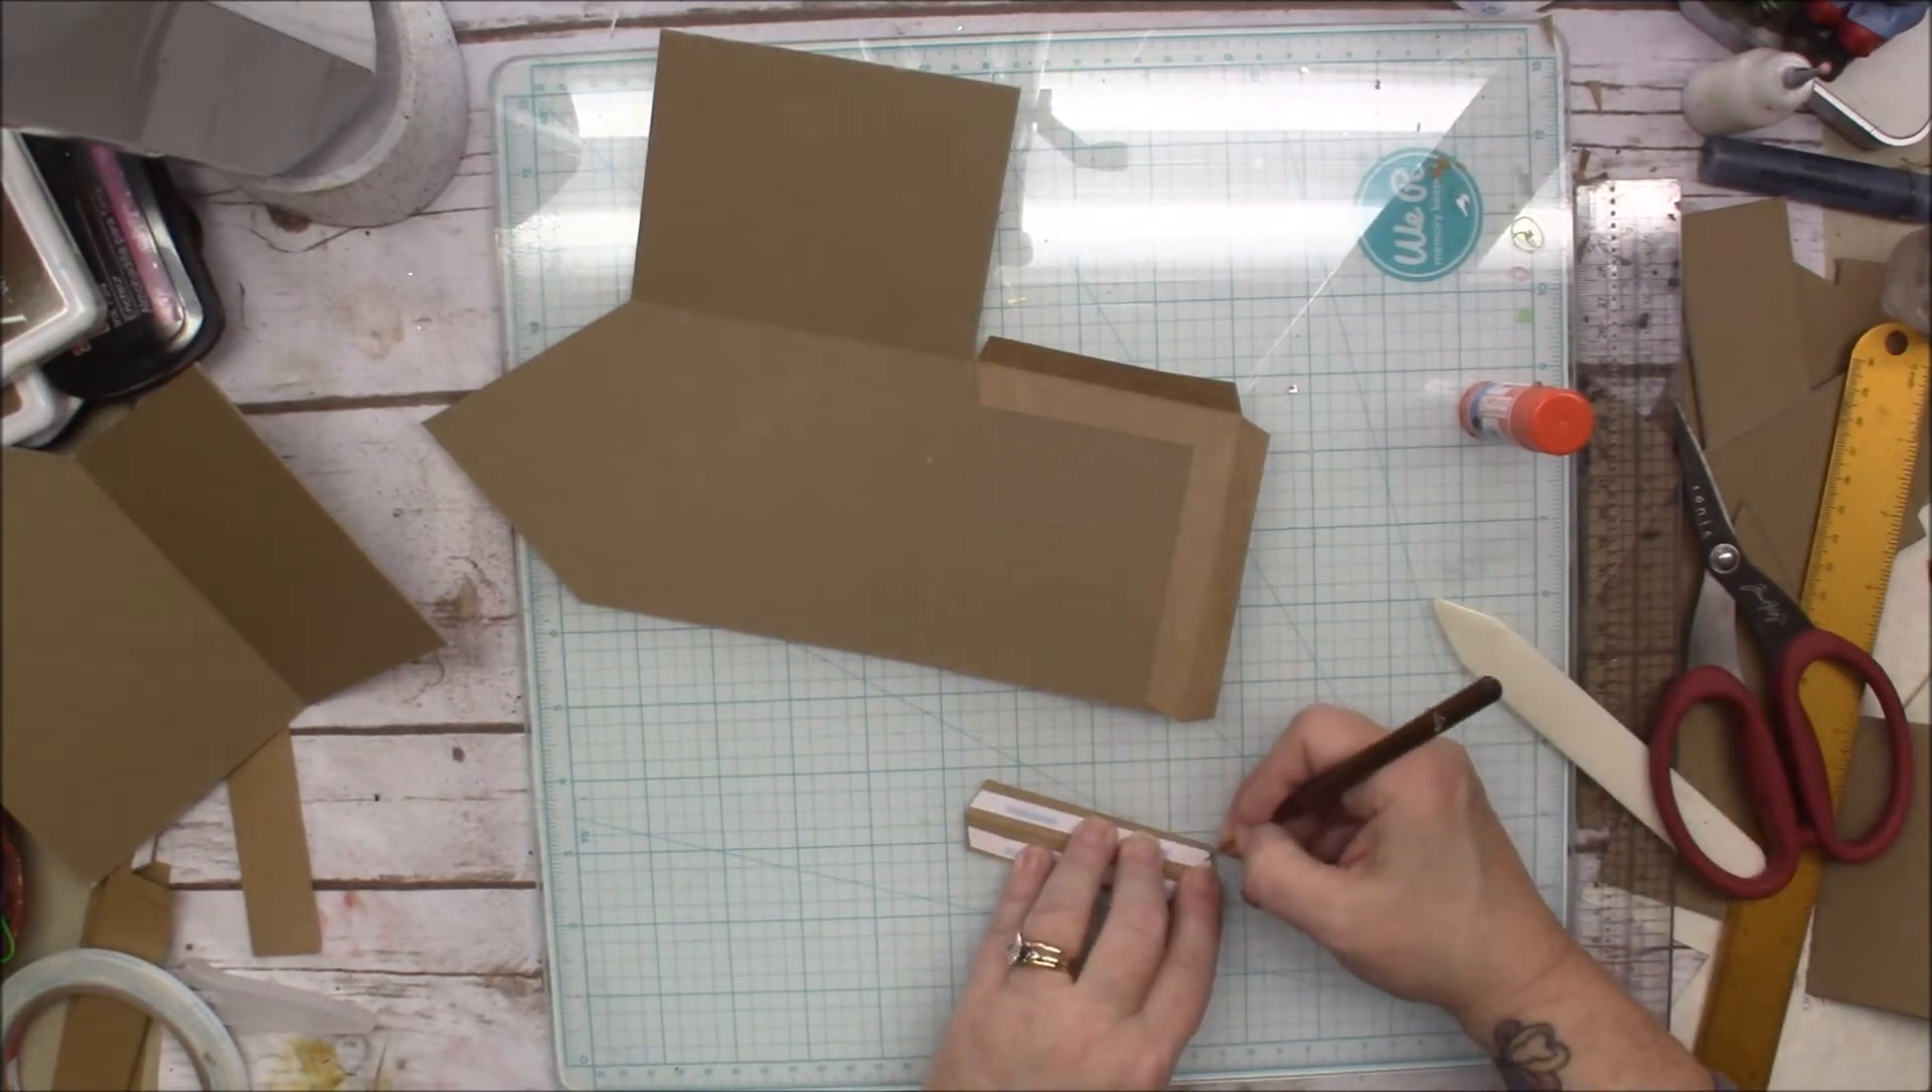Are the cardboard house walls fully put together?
No.